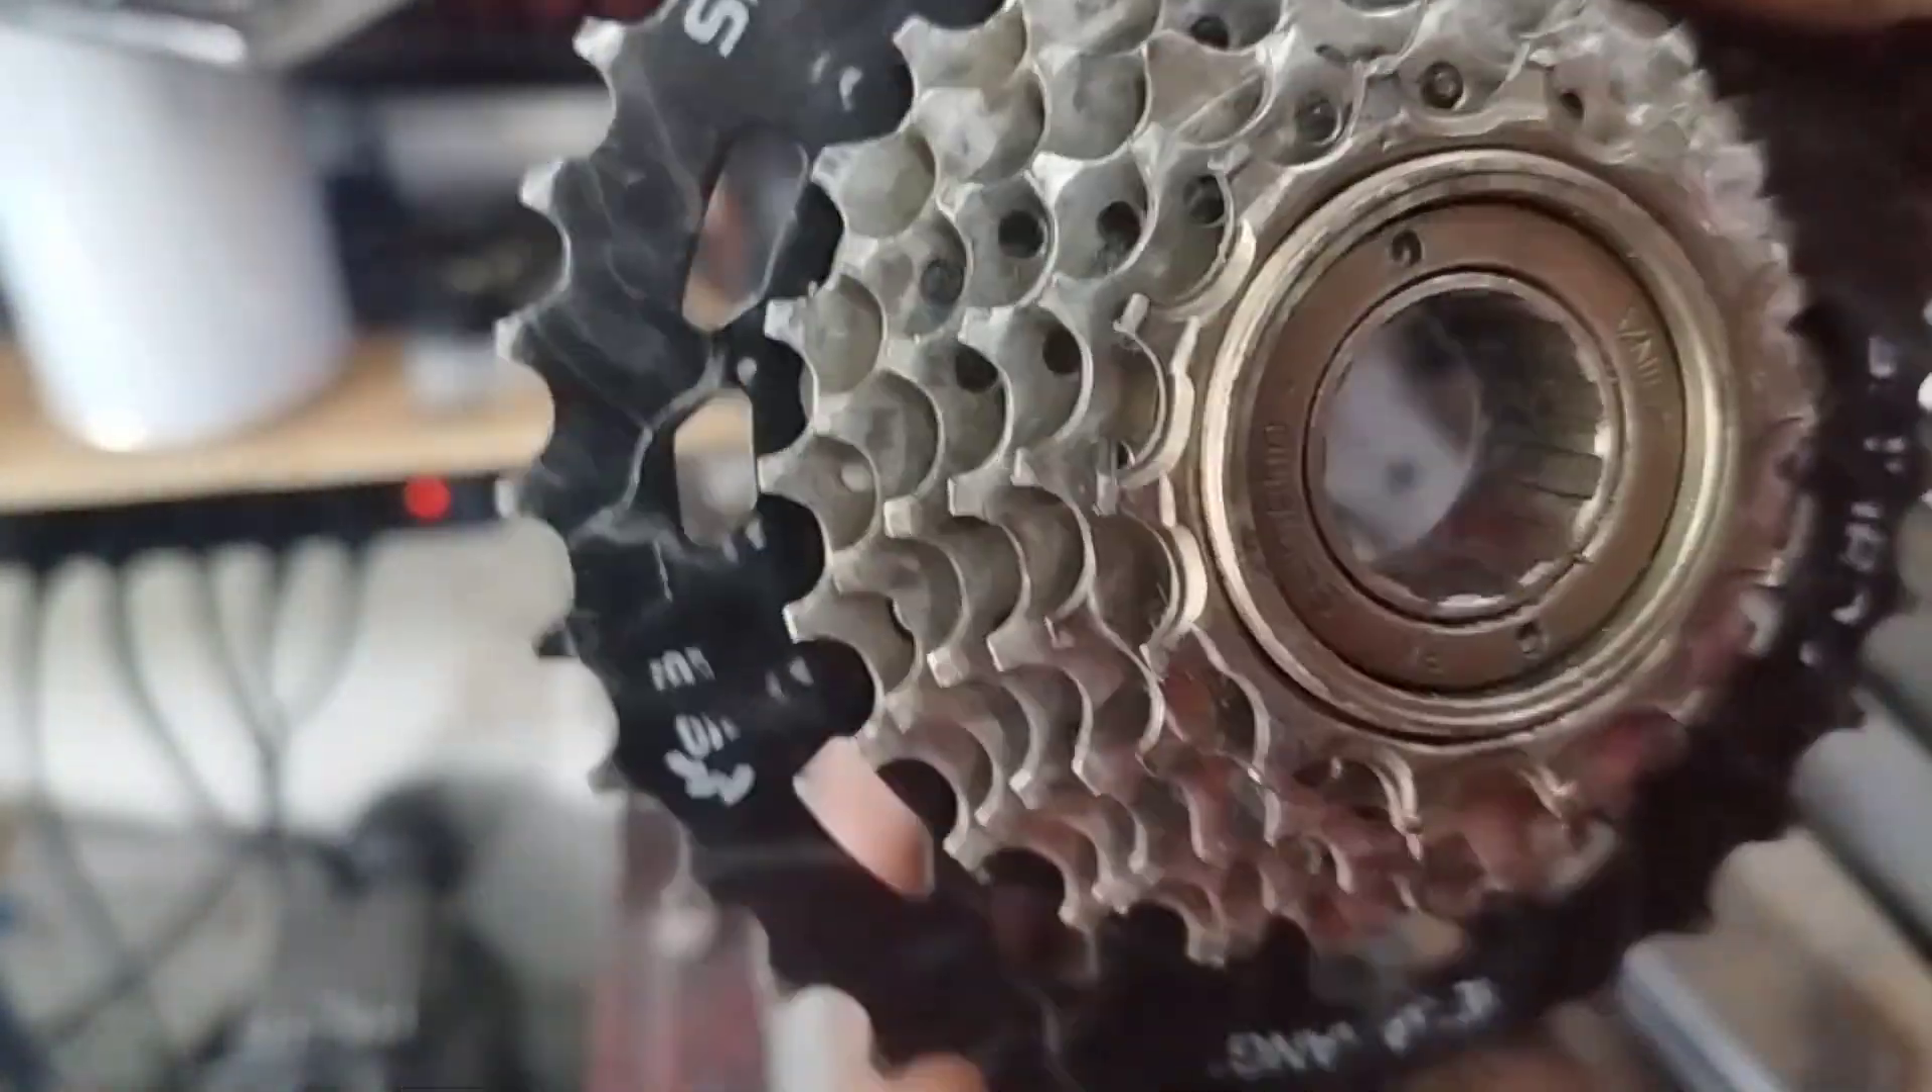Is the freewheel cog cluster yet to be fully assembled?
No.